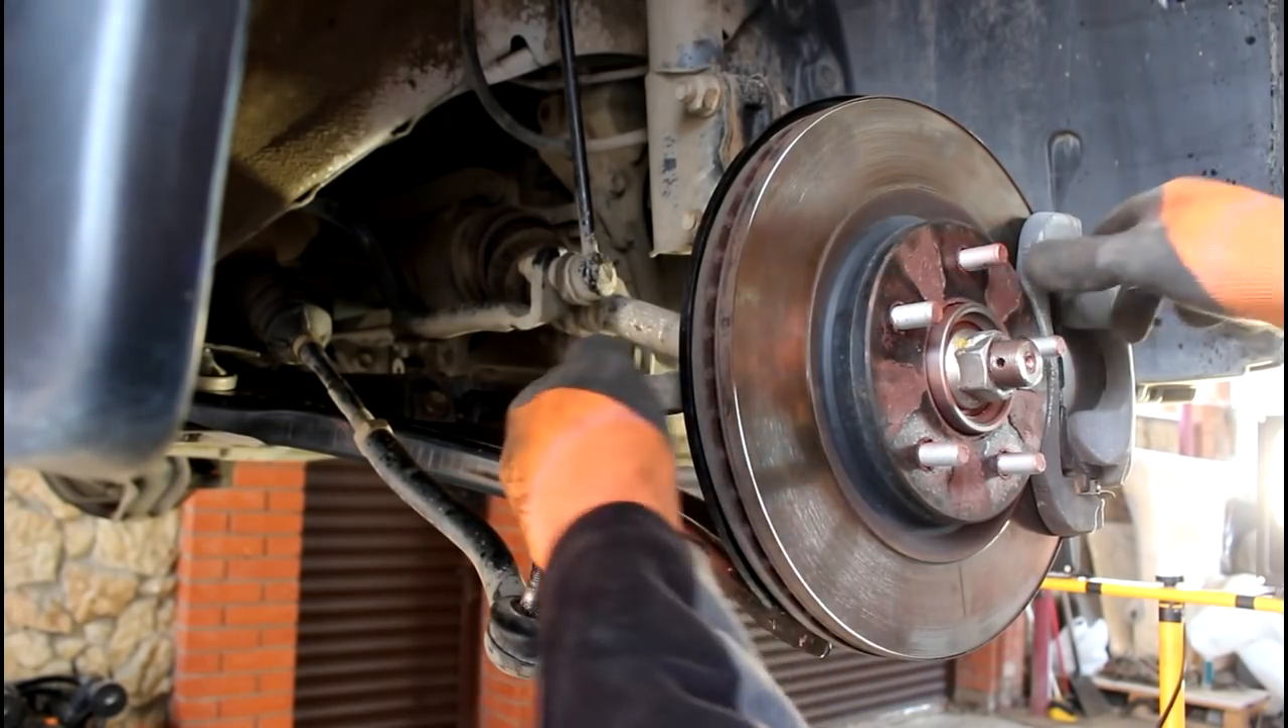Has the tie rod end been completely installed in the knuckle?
No.